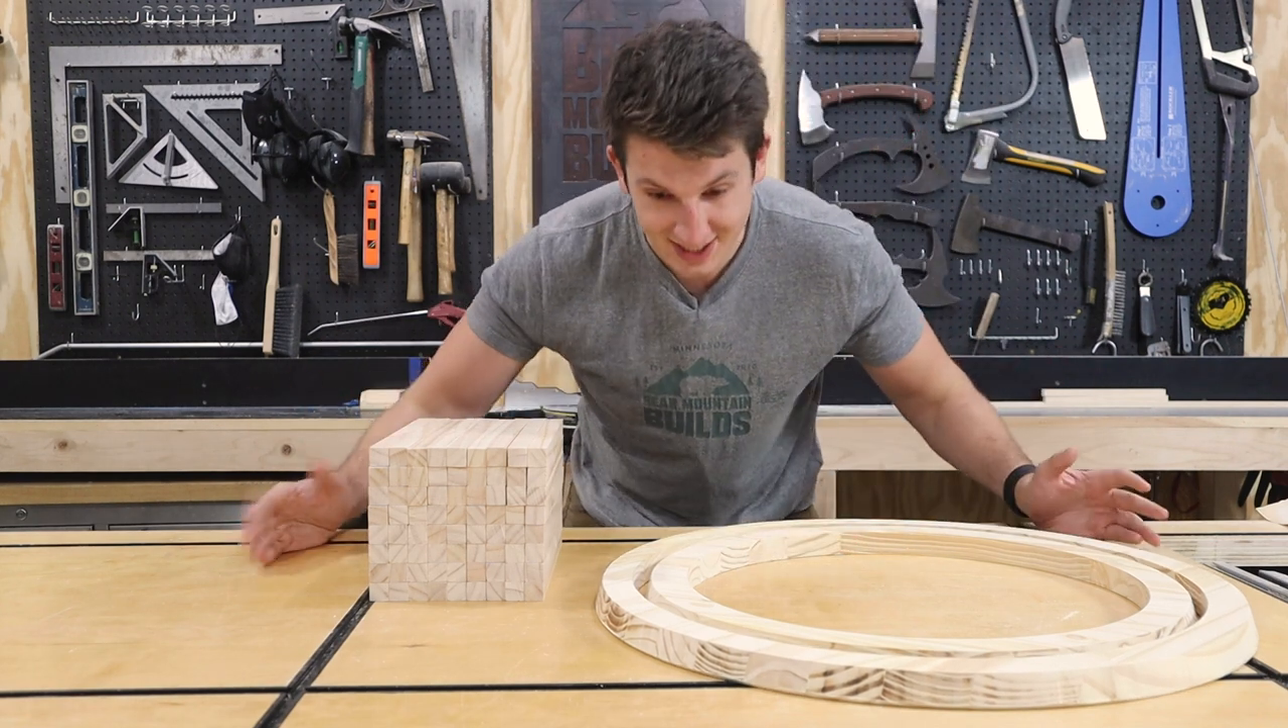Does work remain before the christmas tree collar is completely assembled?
Yes.